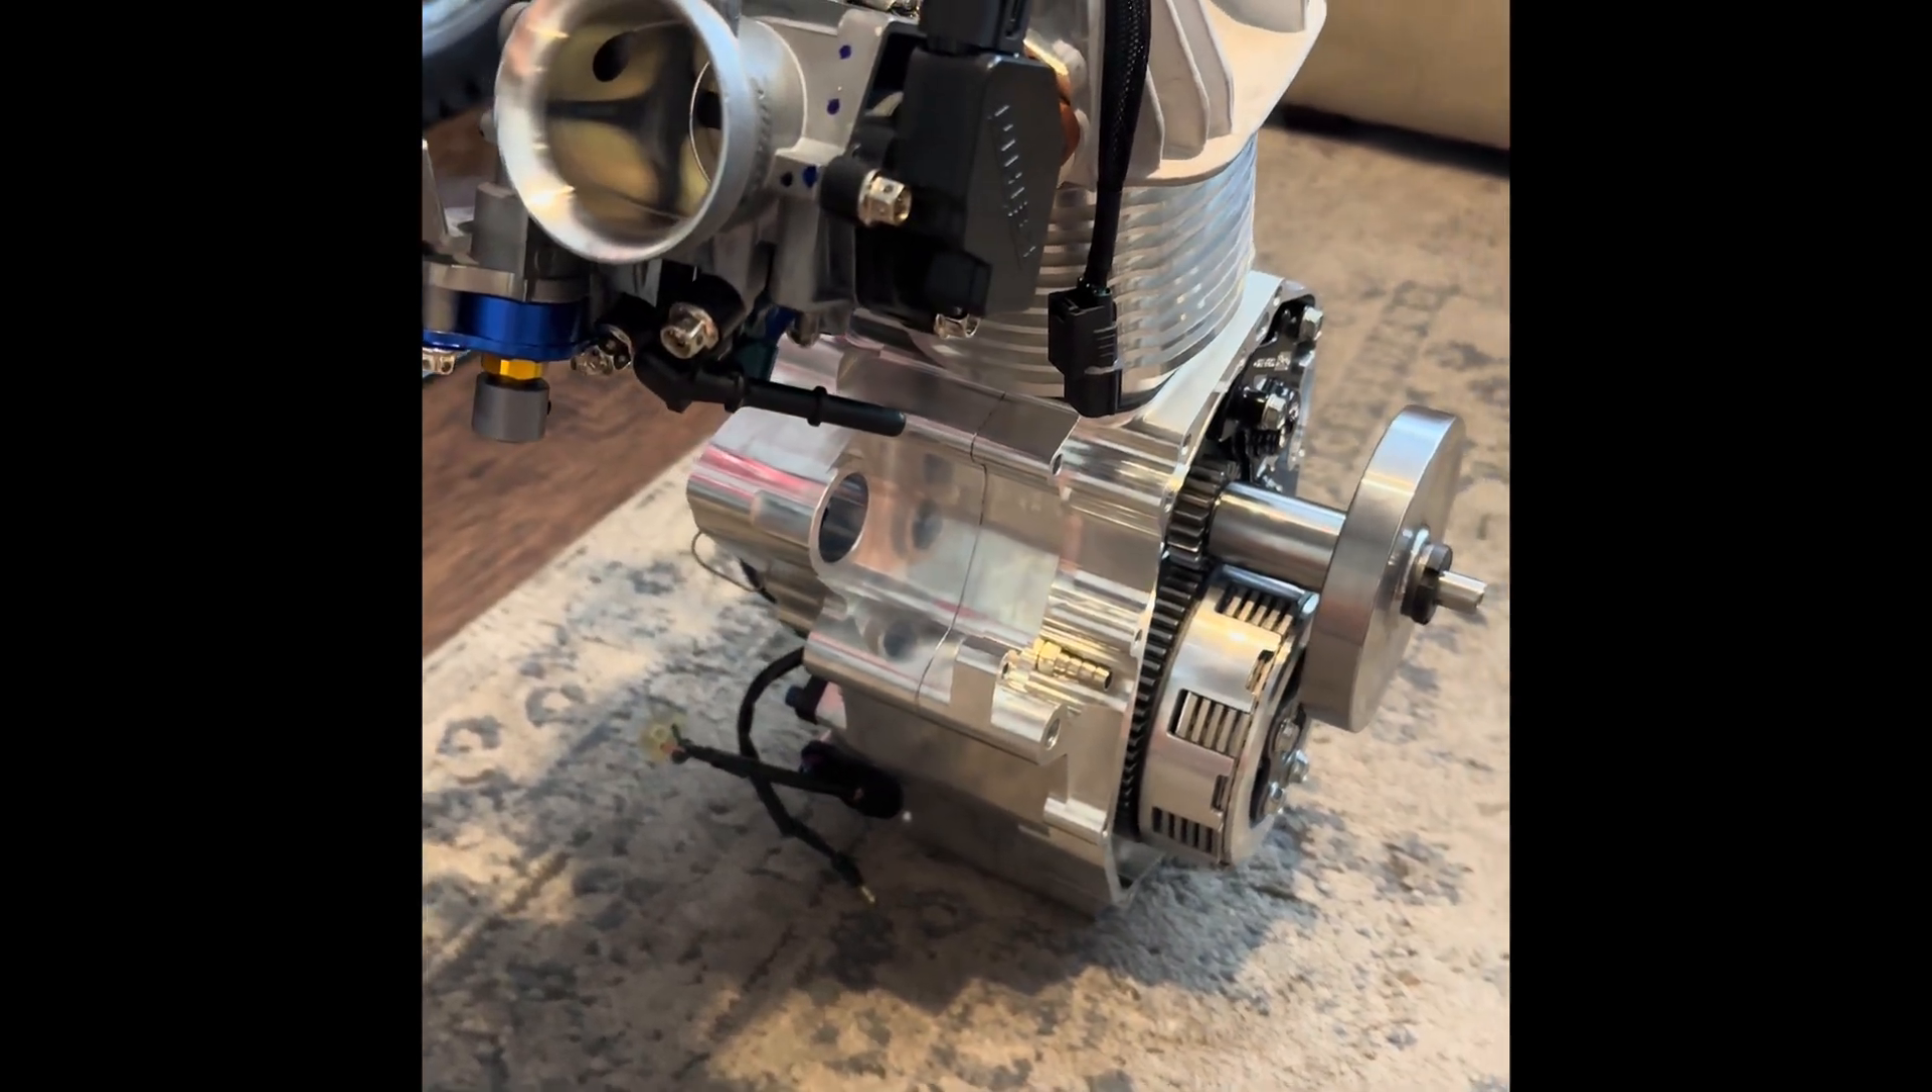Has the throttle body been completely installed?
Yes.